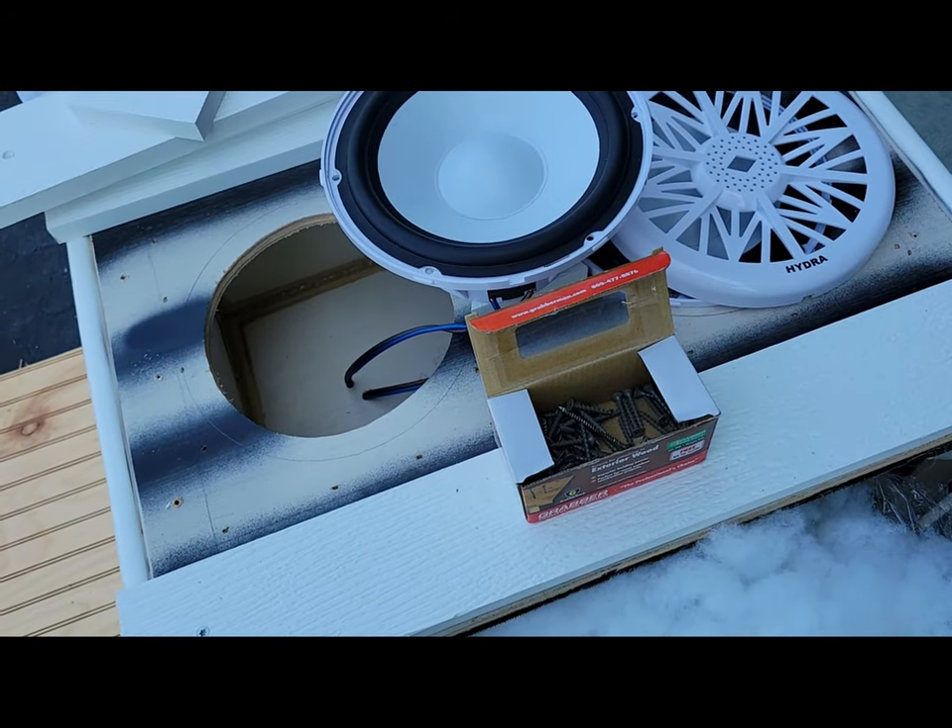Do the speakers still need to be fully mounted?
Yes.